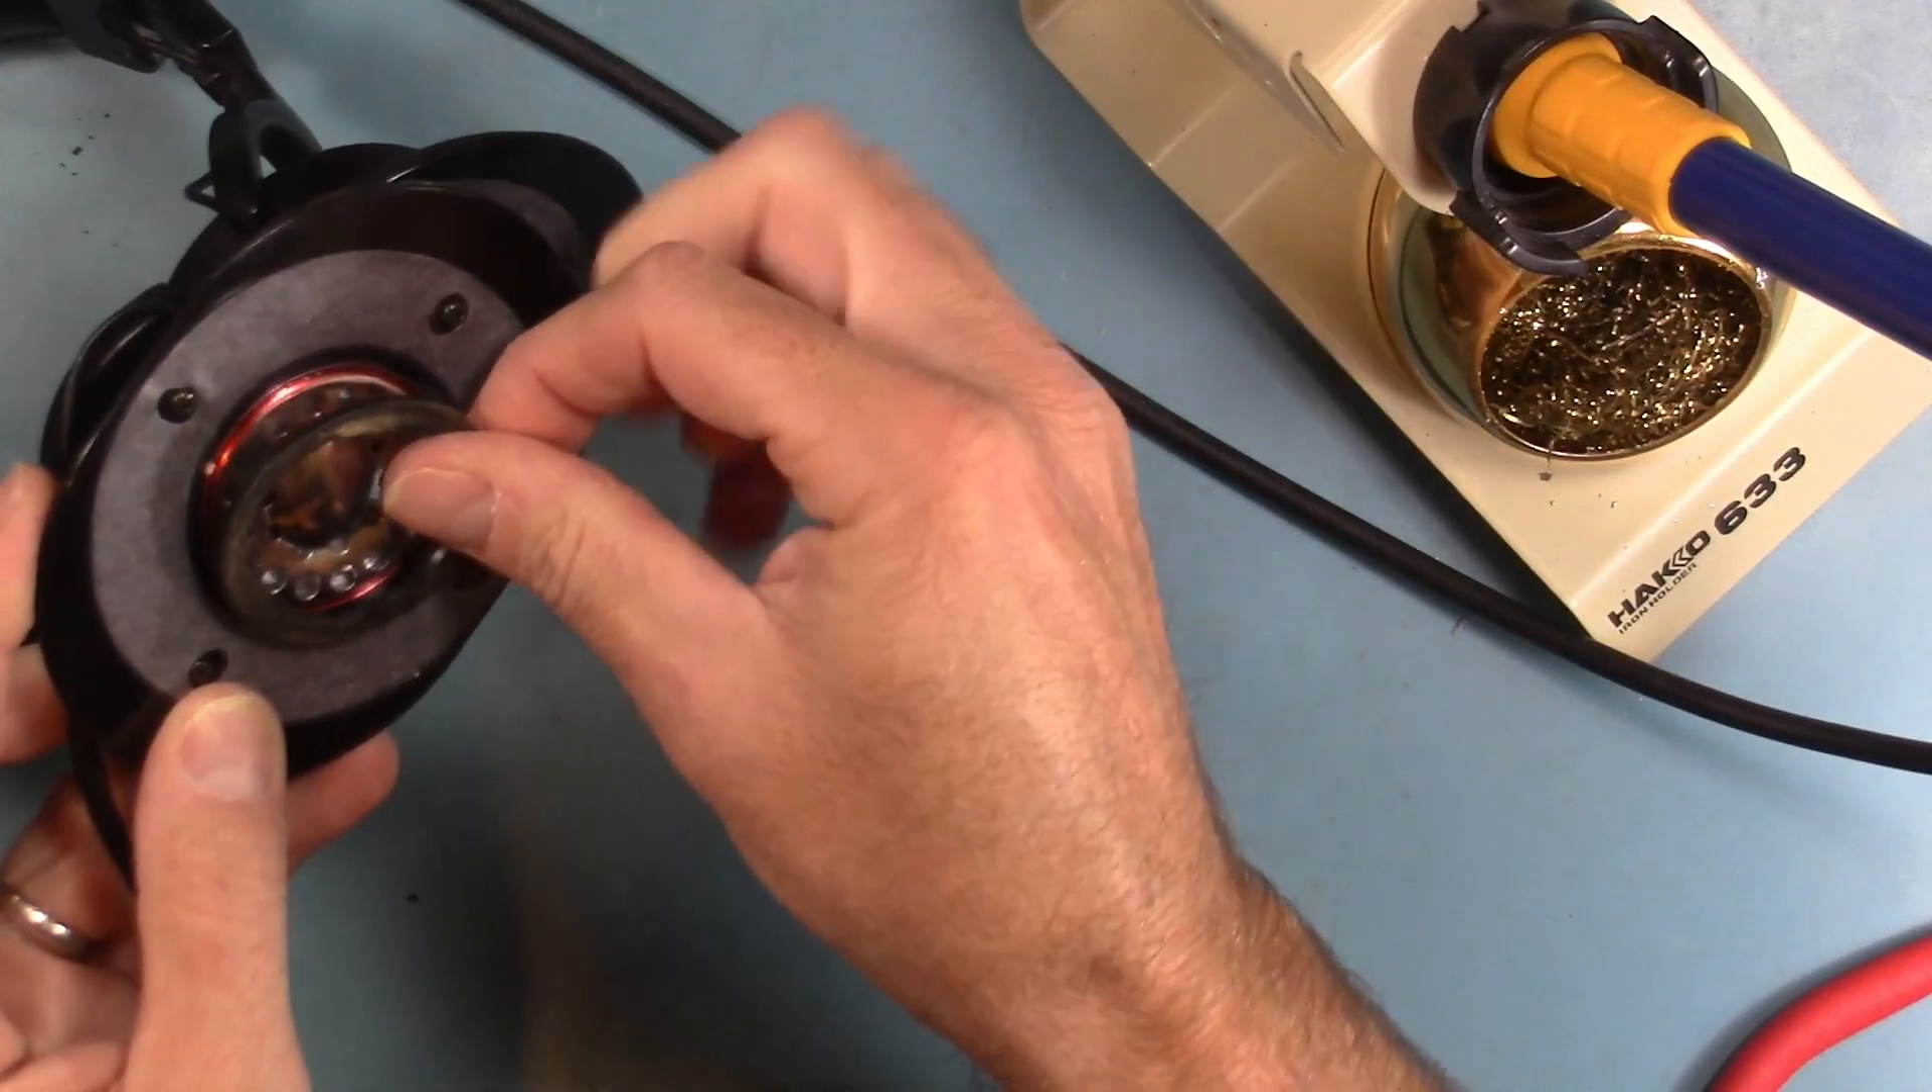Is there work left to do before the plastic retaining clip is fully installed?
Yes.